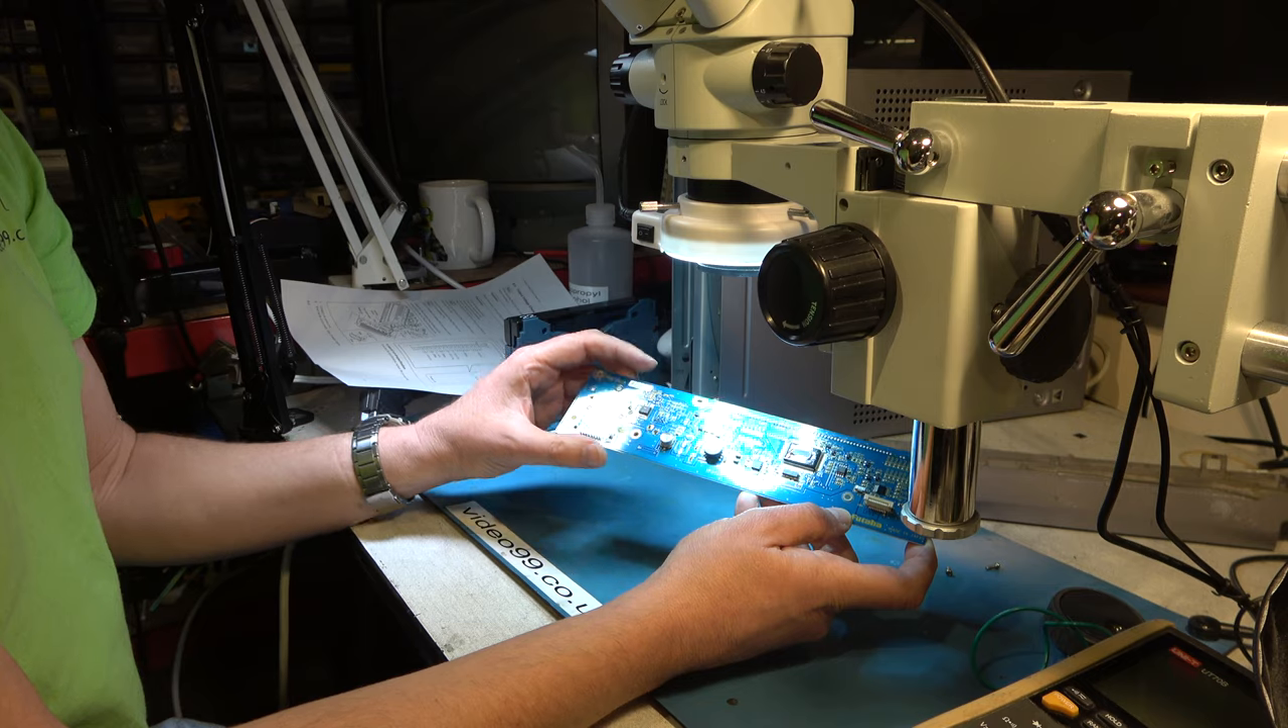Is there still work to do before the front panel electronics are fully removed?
No.